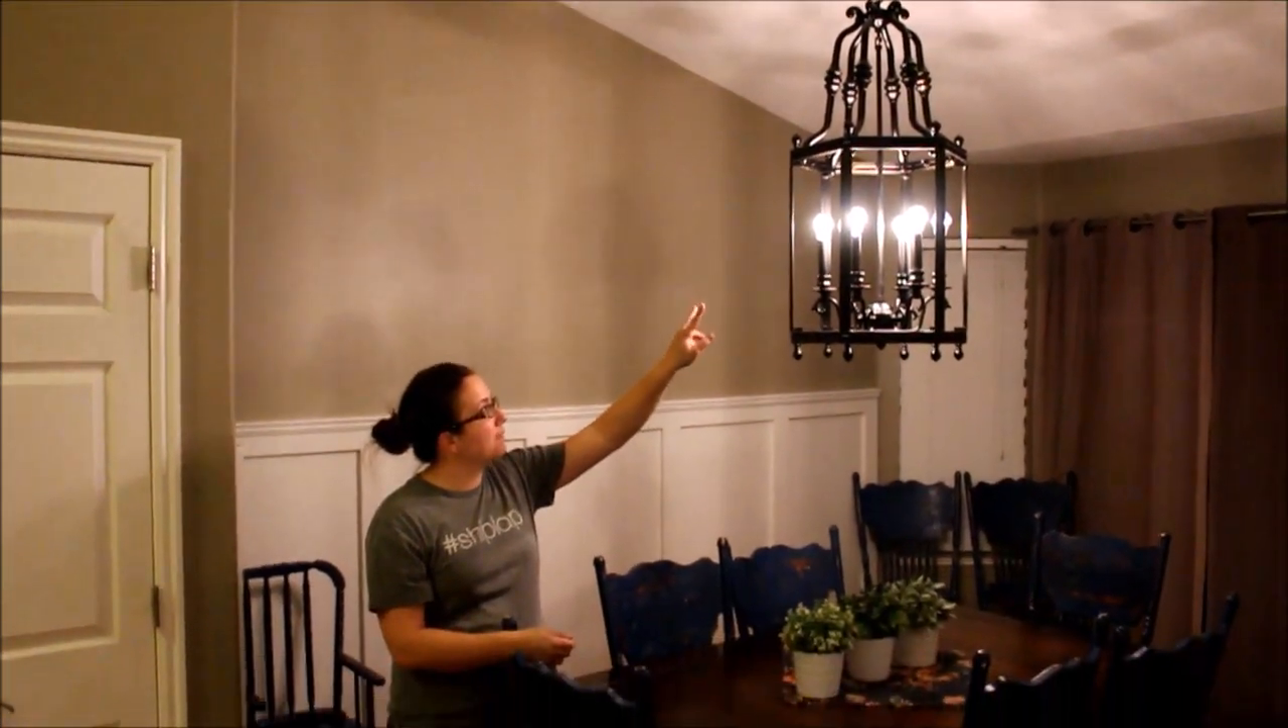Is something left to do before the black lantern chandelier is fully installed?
No.